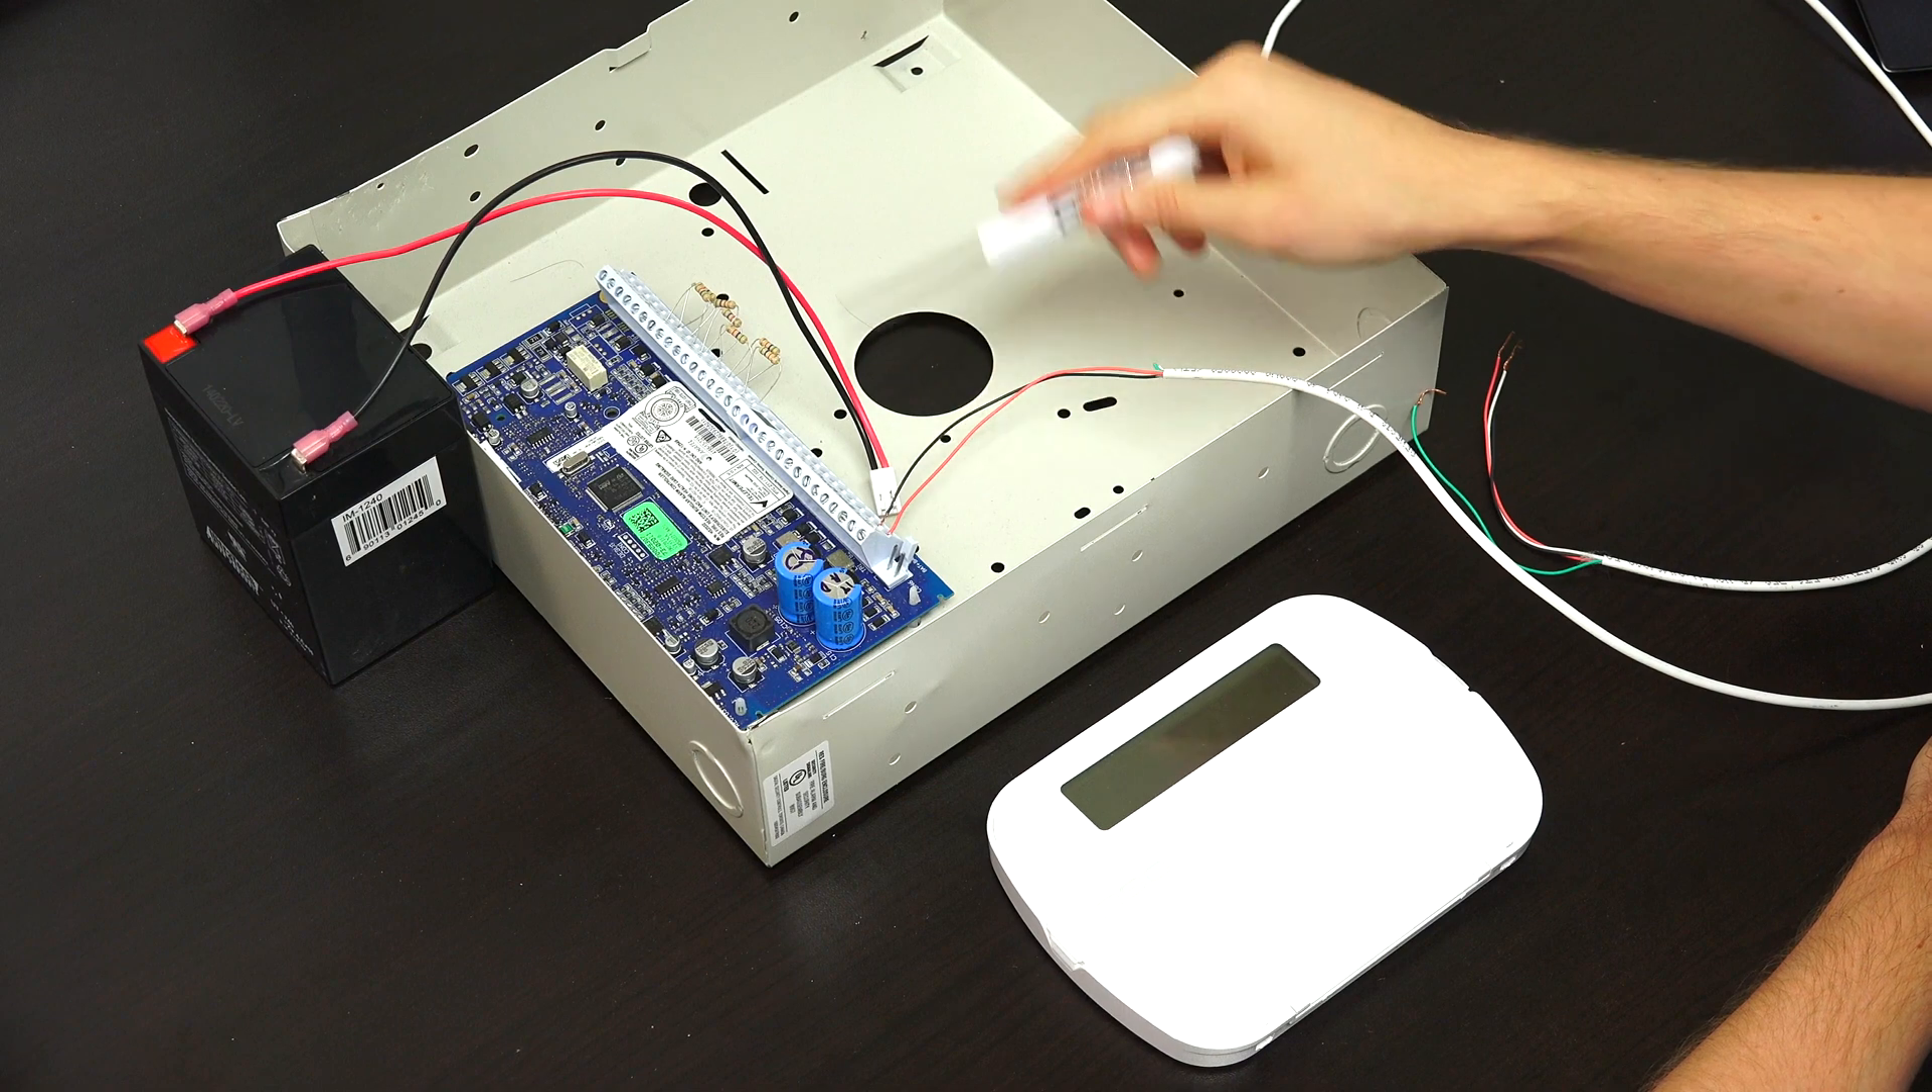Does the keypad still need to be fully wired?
Yes.